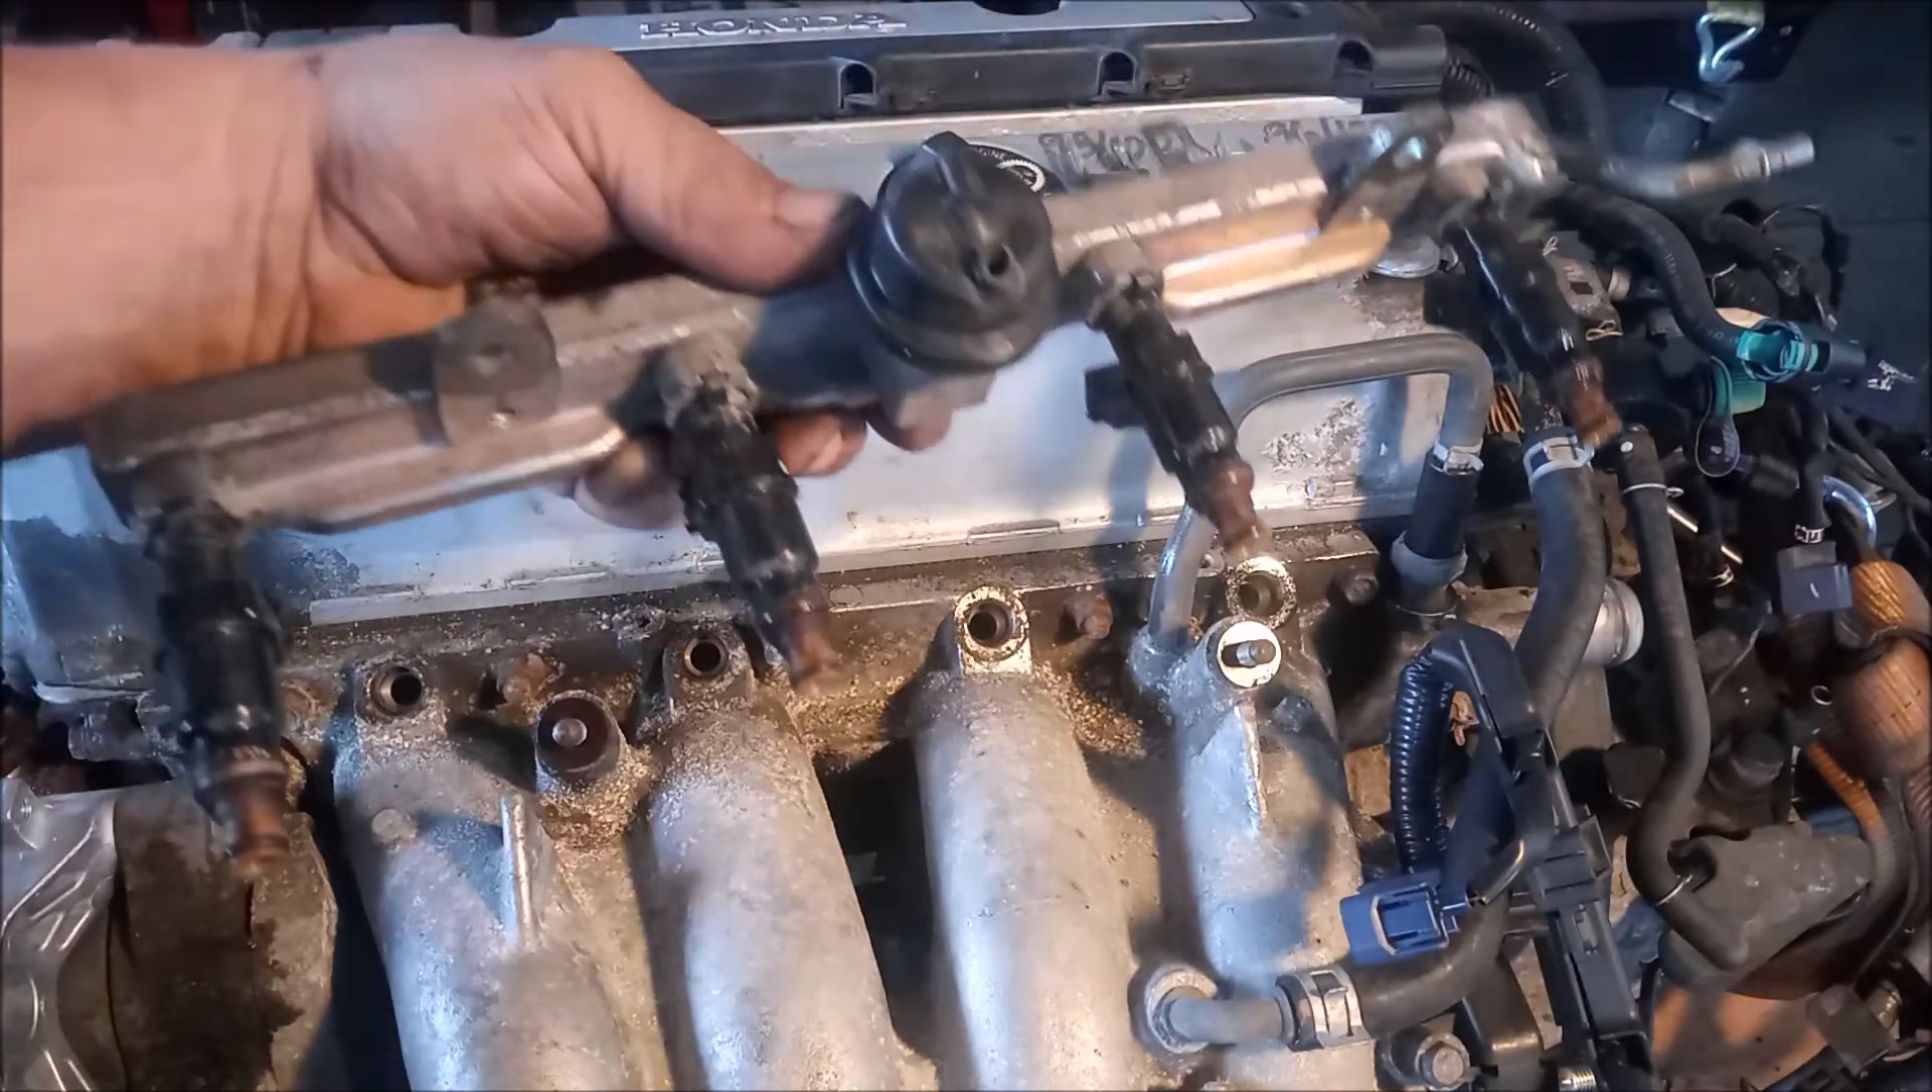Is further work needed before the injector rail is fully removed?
No.